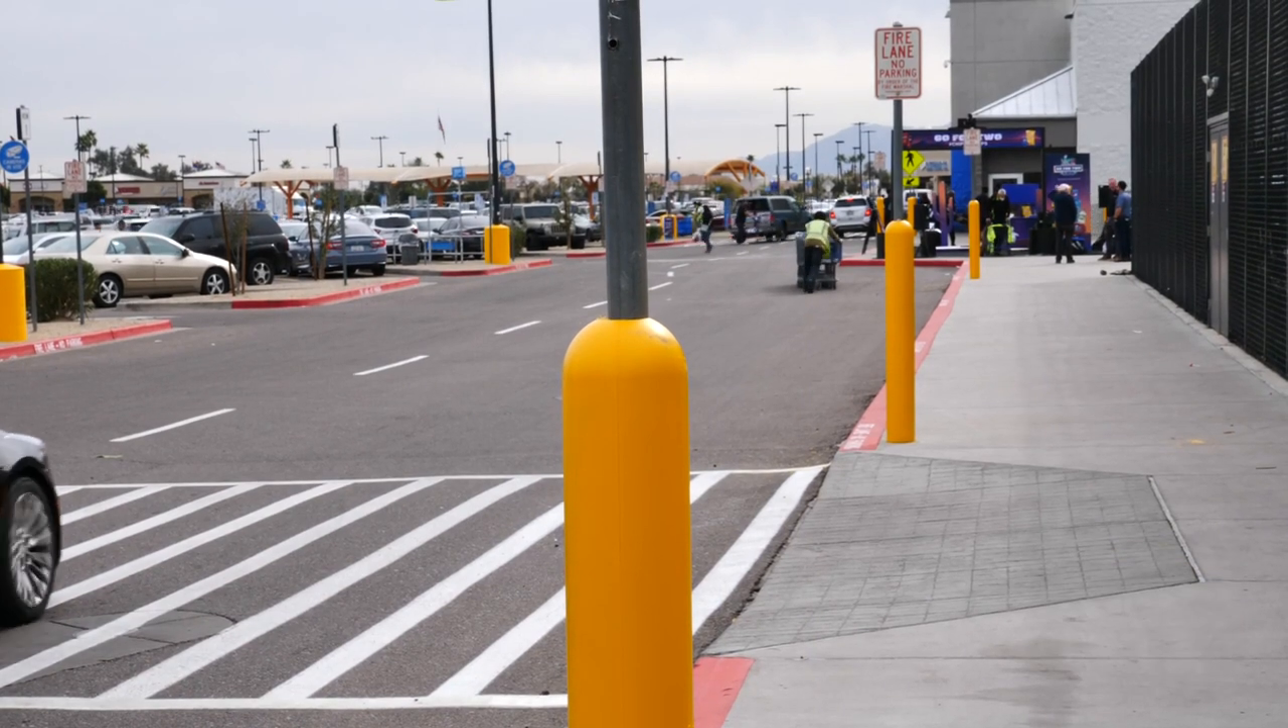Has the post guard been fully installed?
Yes.